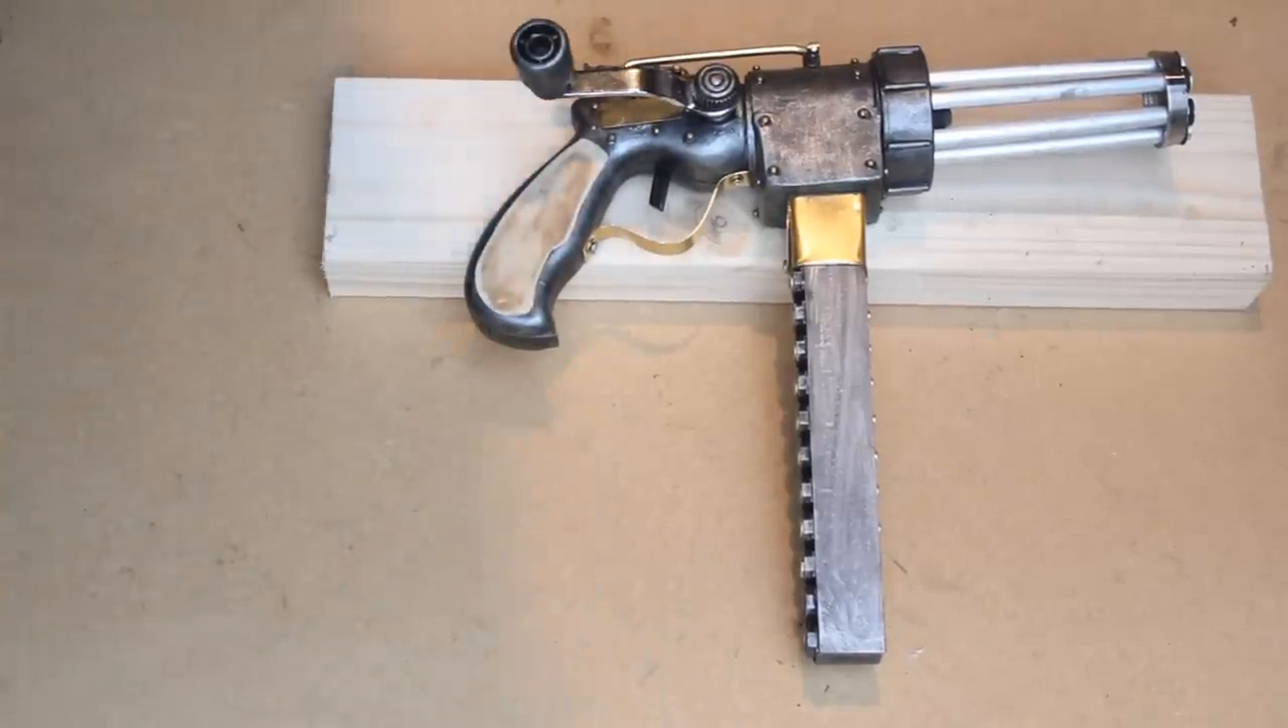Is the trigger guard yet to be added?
No.